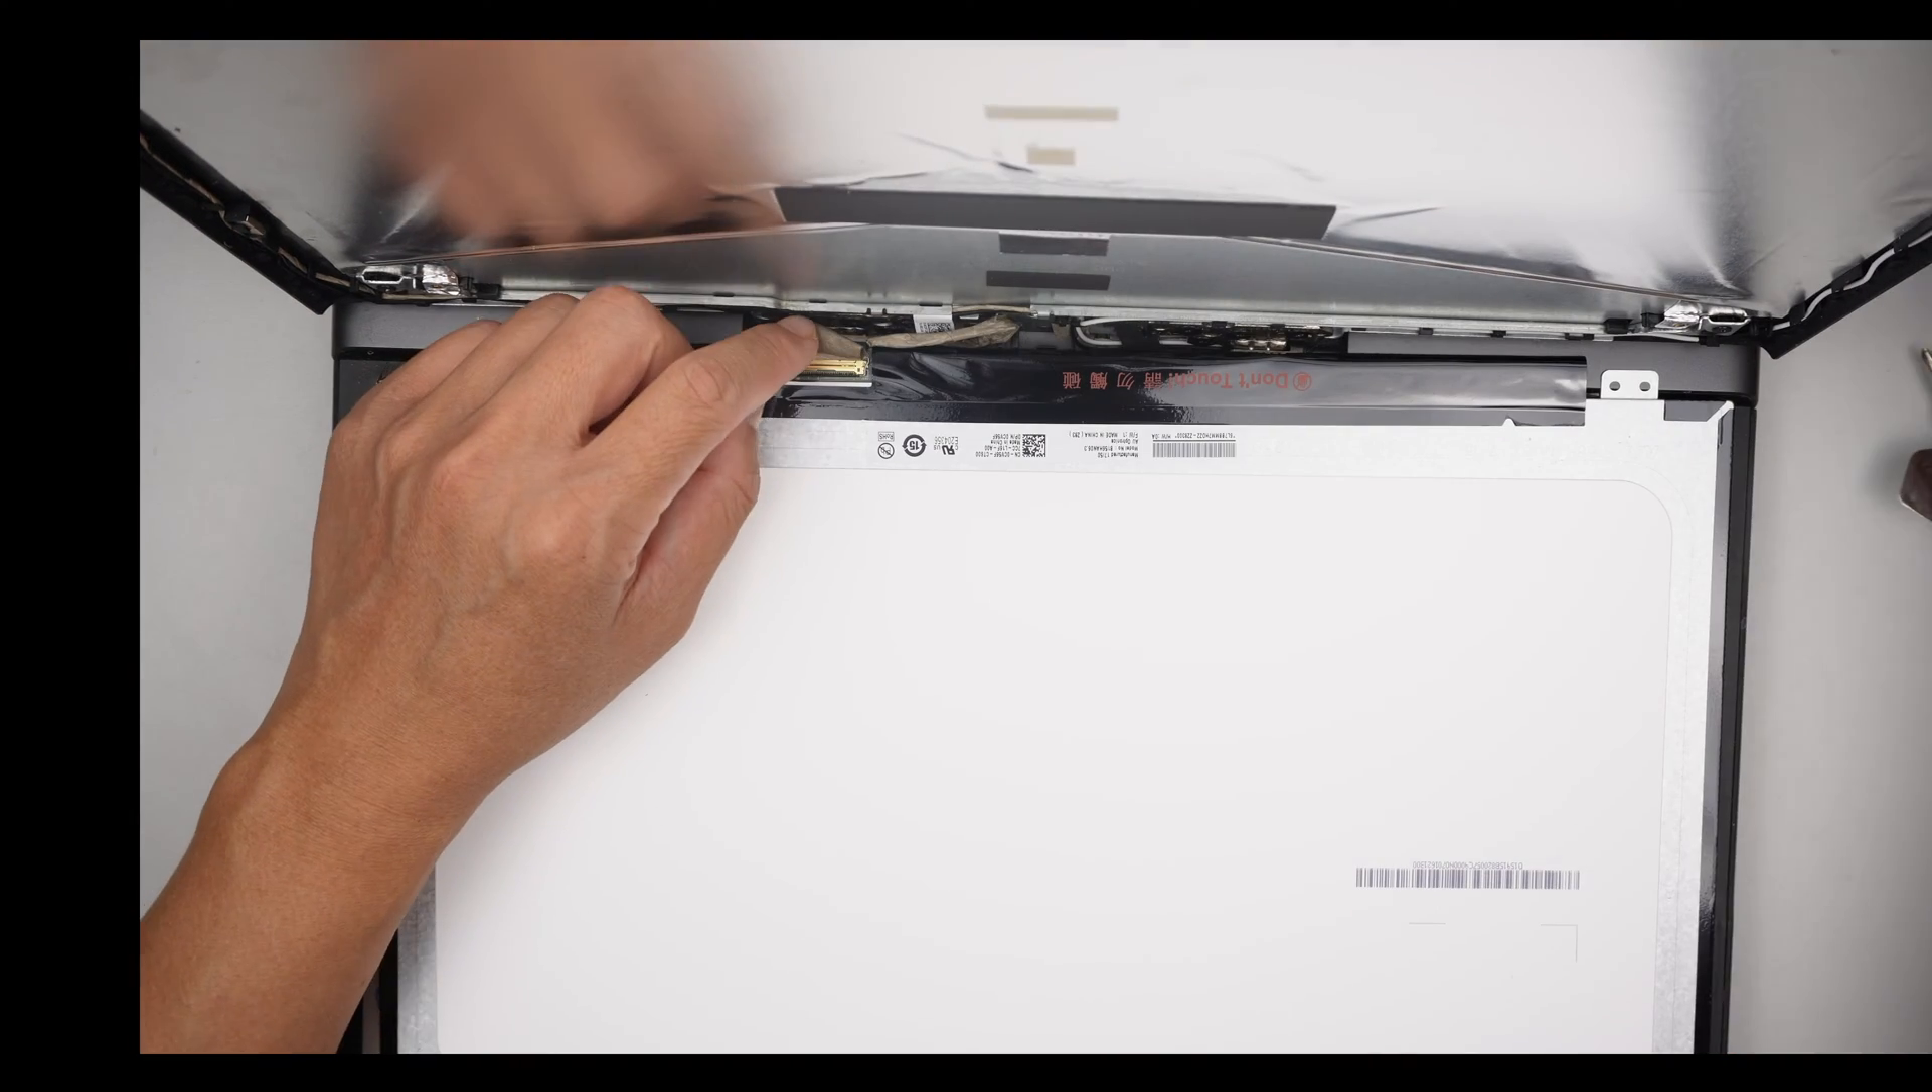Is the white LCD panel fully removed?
No.